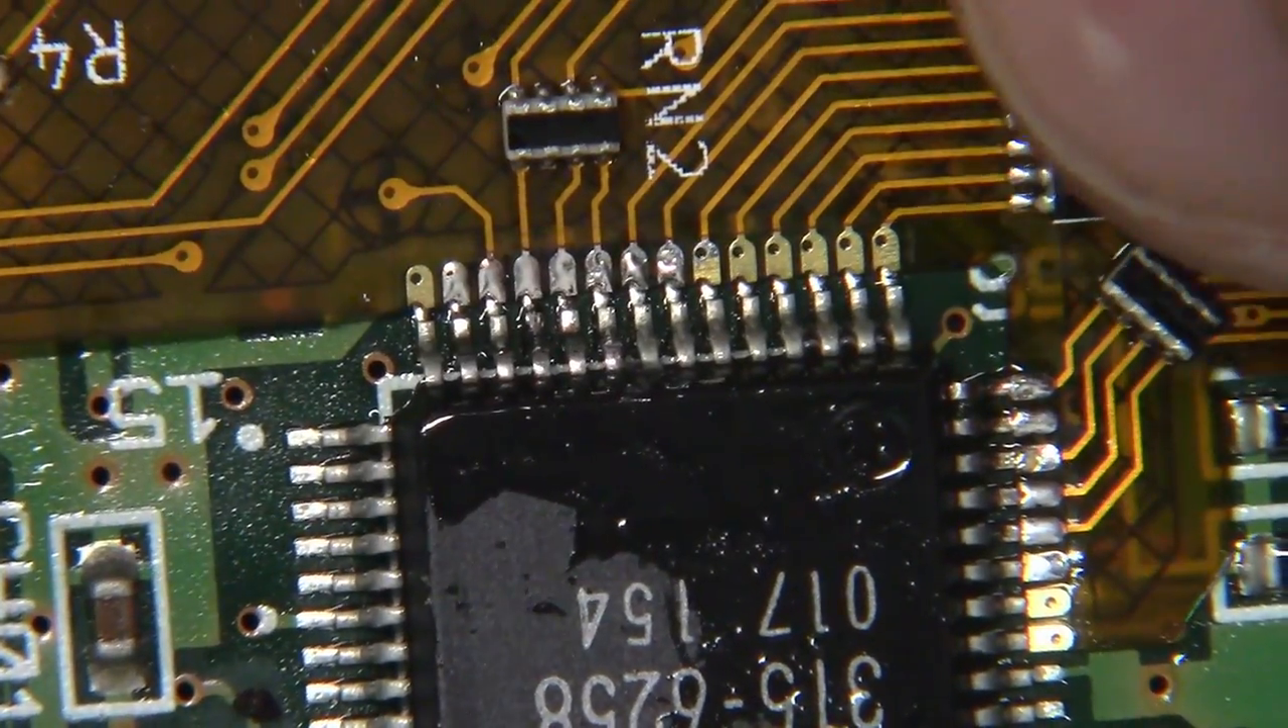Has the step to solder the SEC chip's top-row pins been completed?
No.